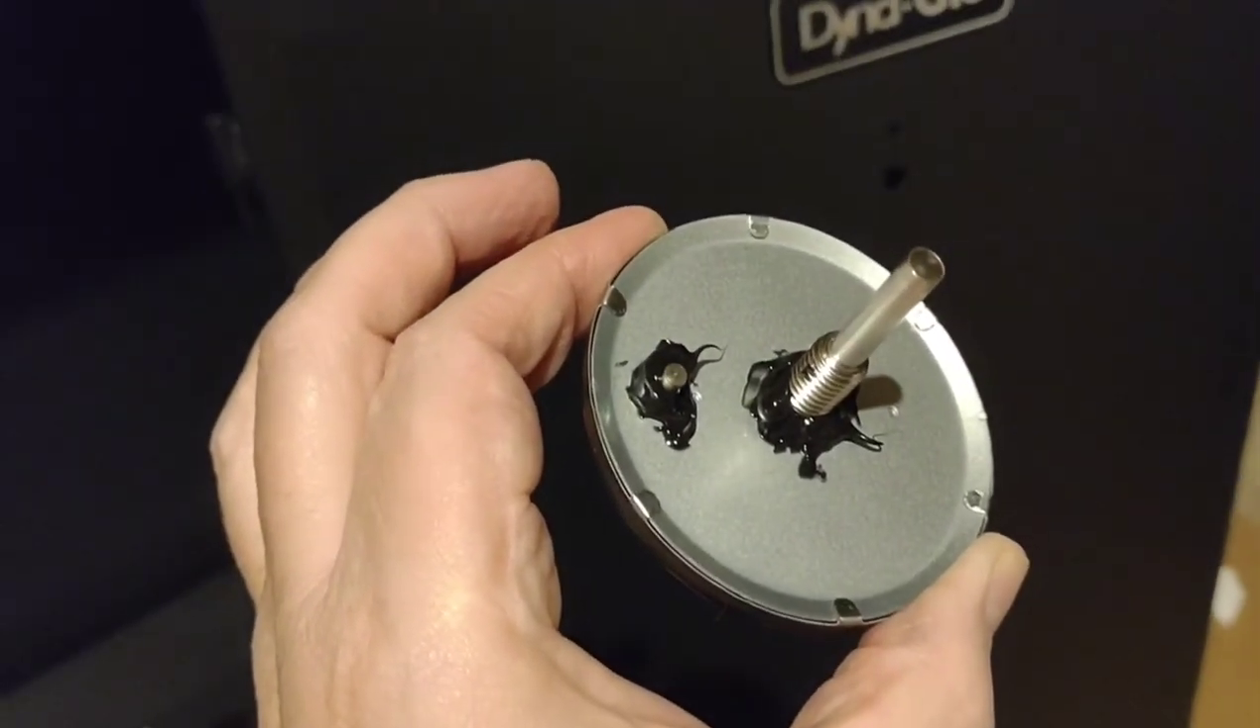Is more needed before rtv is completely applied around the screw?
No.